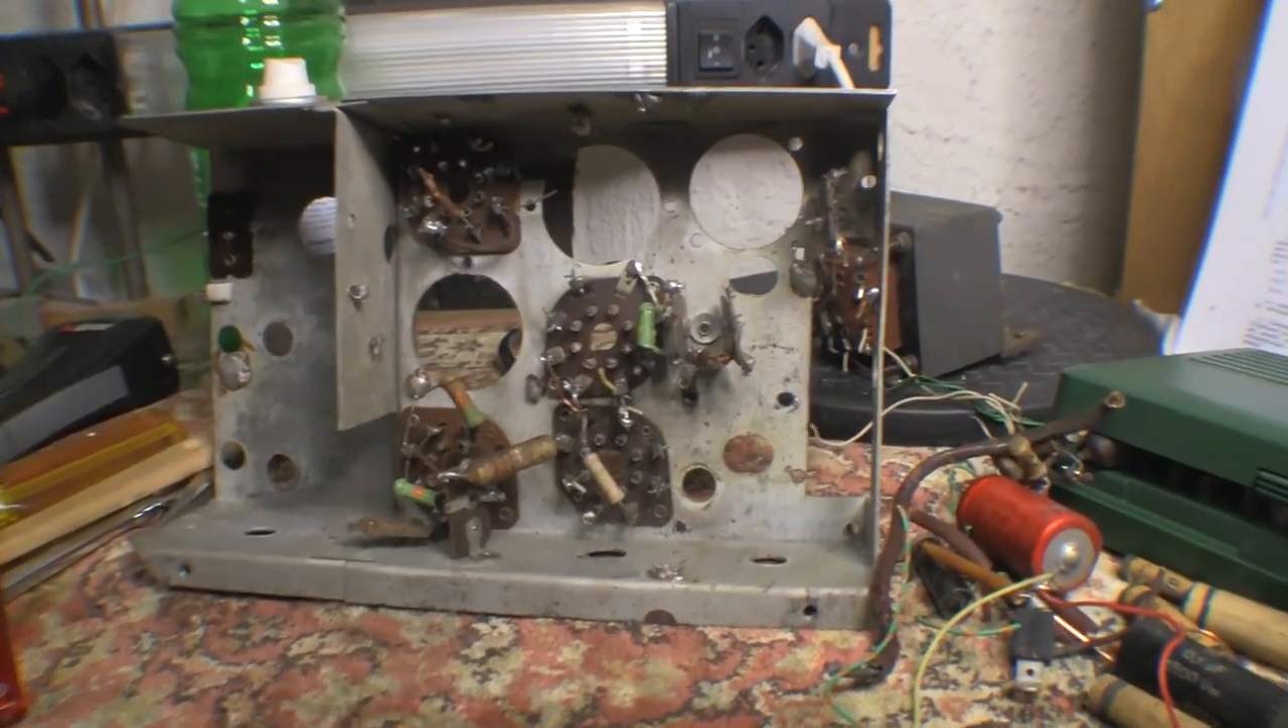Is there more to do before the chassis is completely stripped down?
Yes.